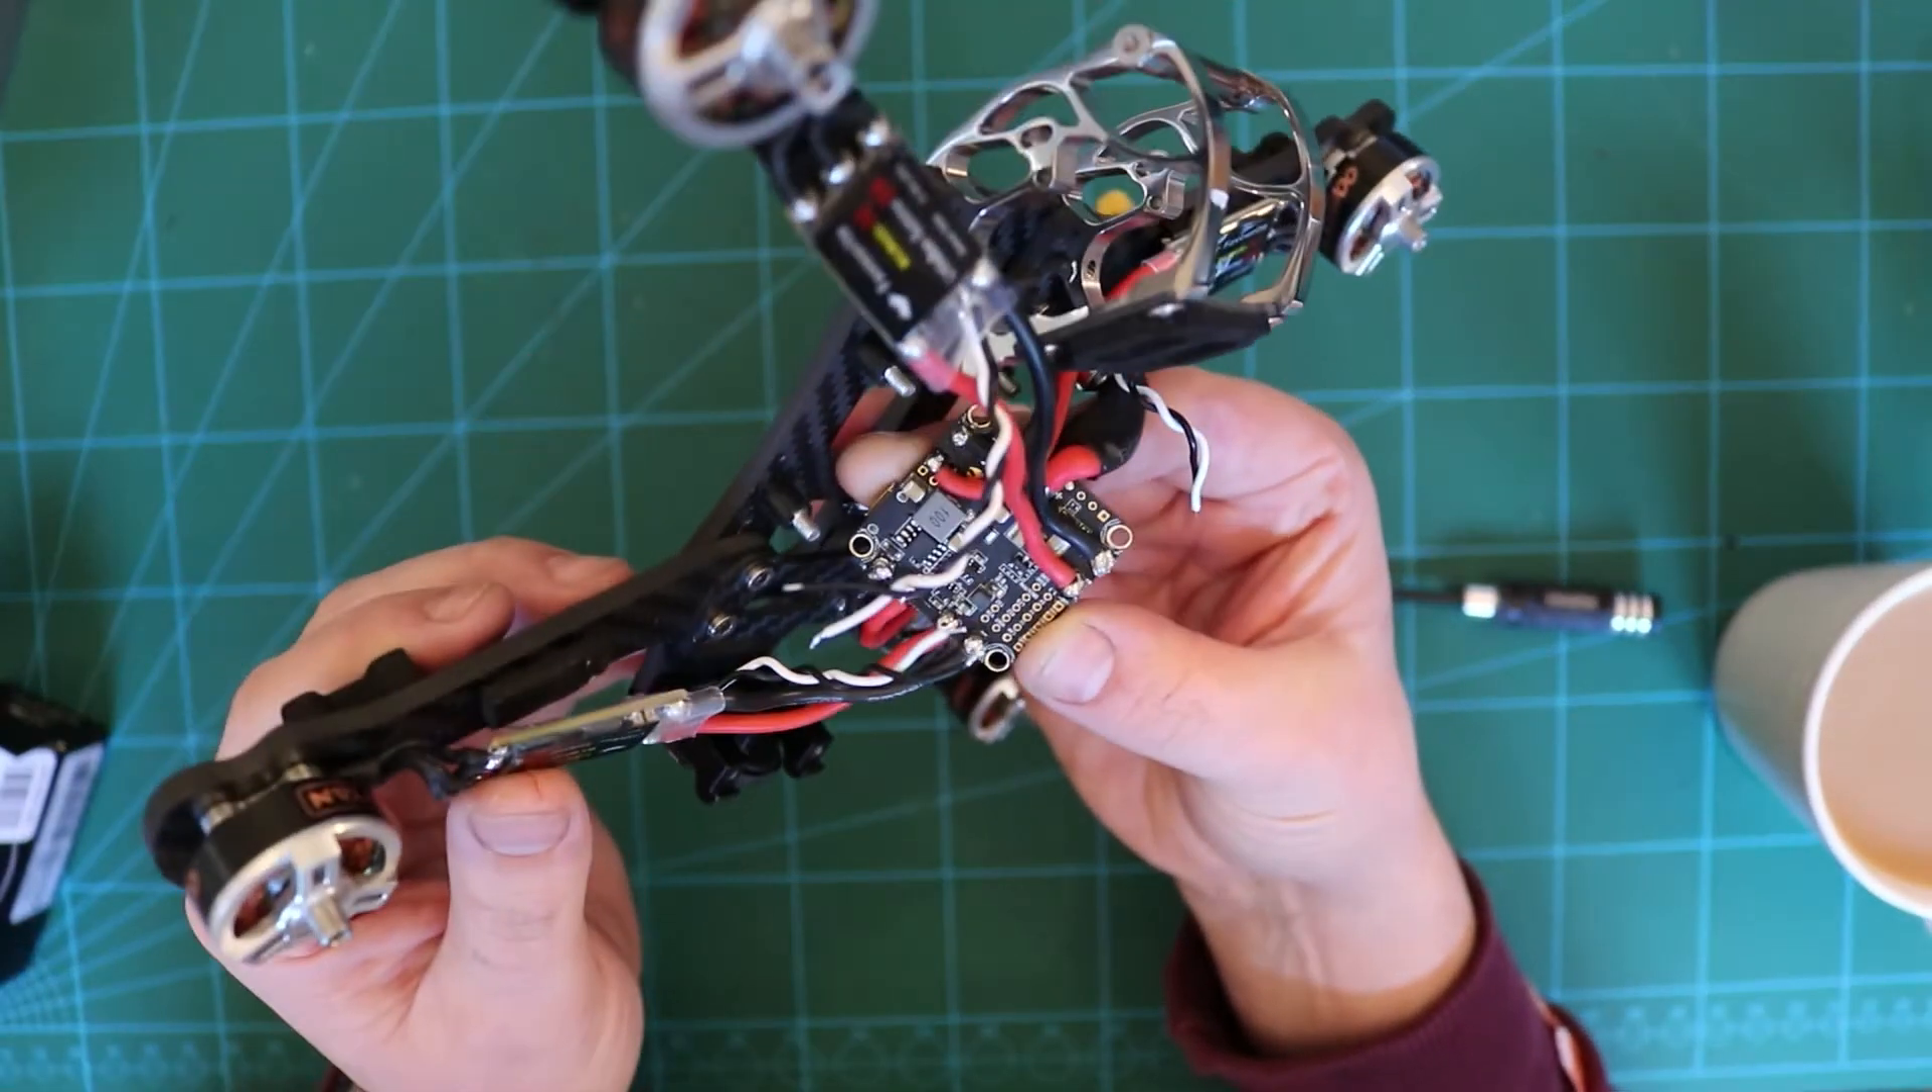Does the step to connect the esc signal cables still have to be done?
Yes.